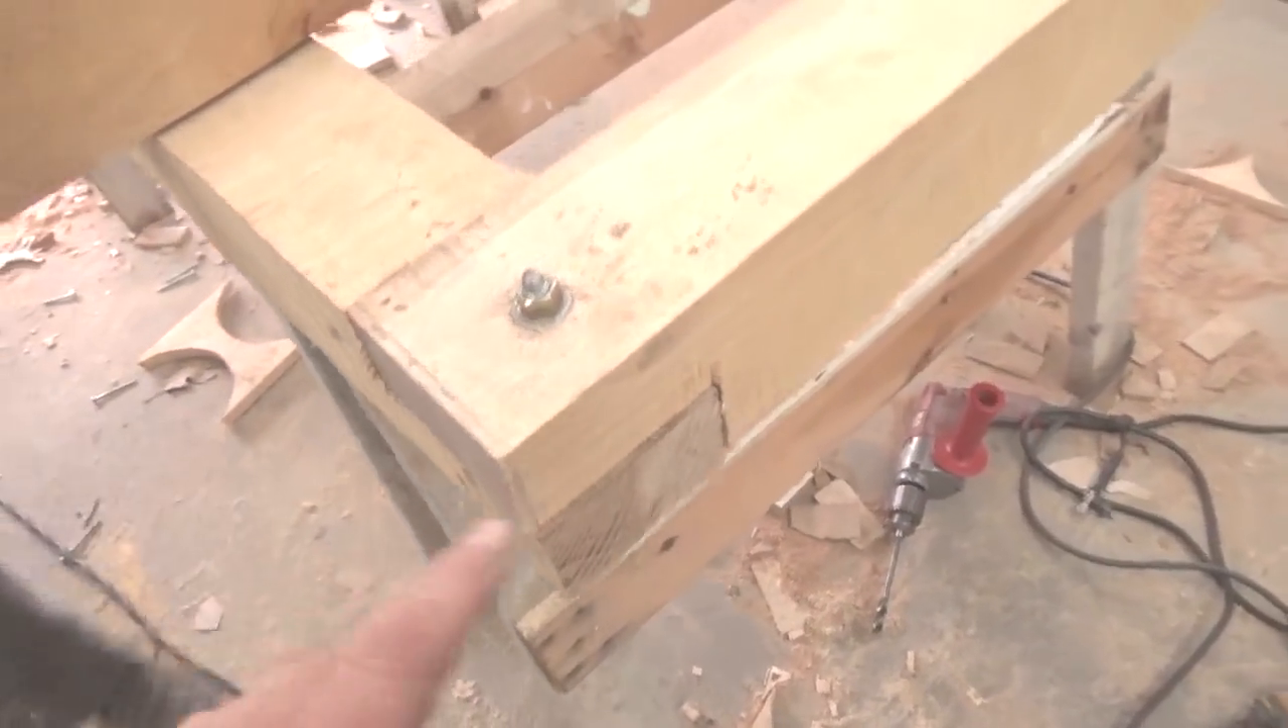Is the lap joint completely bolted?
Yes.